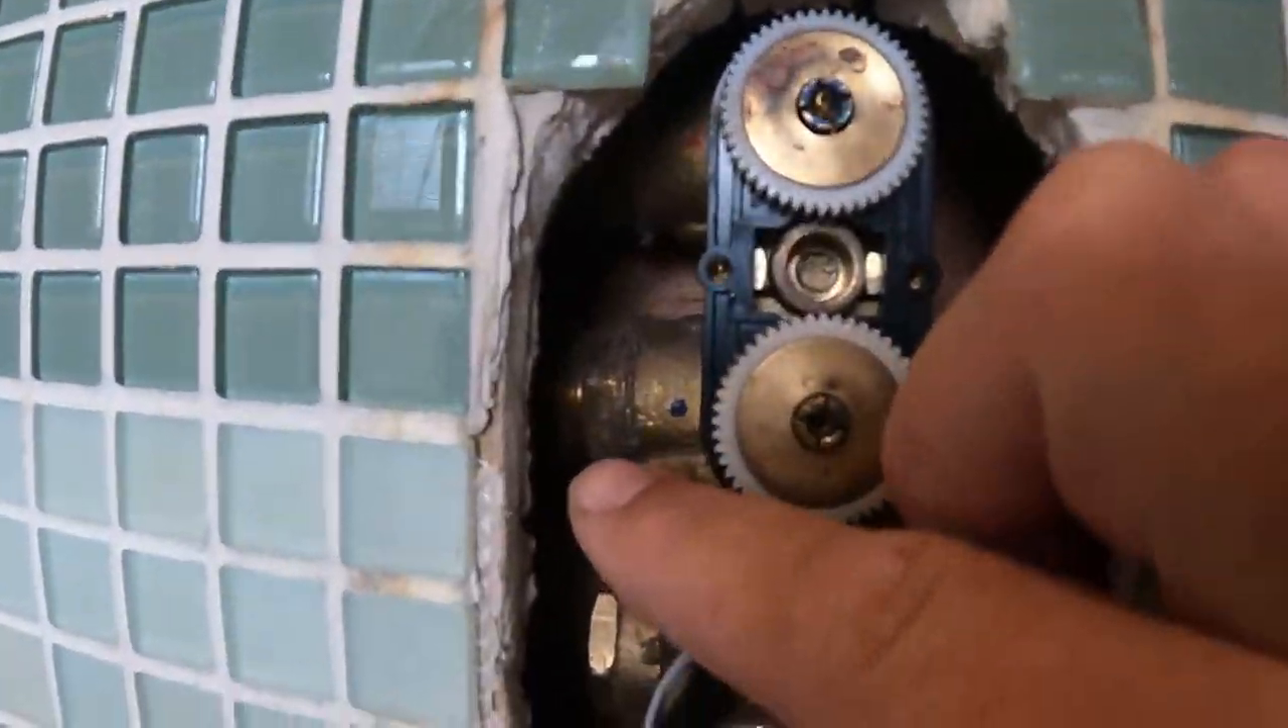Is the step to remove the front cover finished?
Yes.